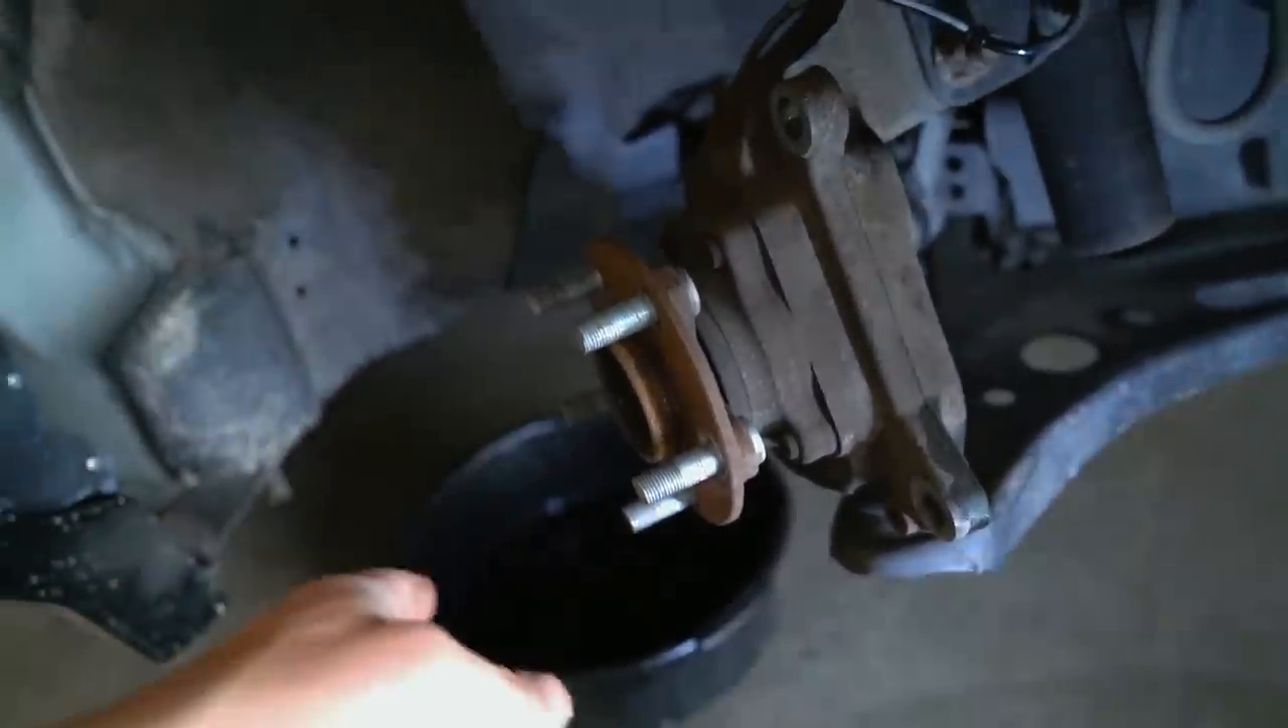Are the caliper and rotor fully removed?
Yes.